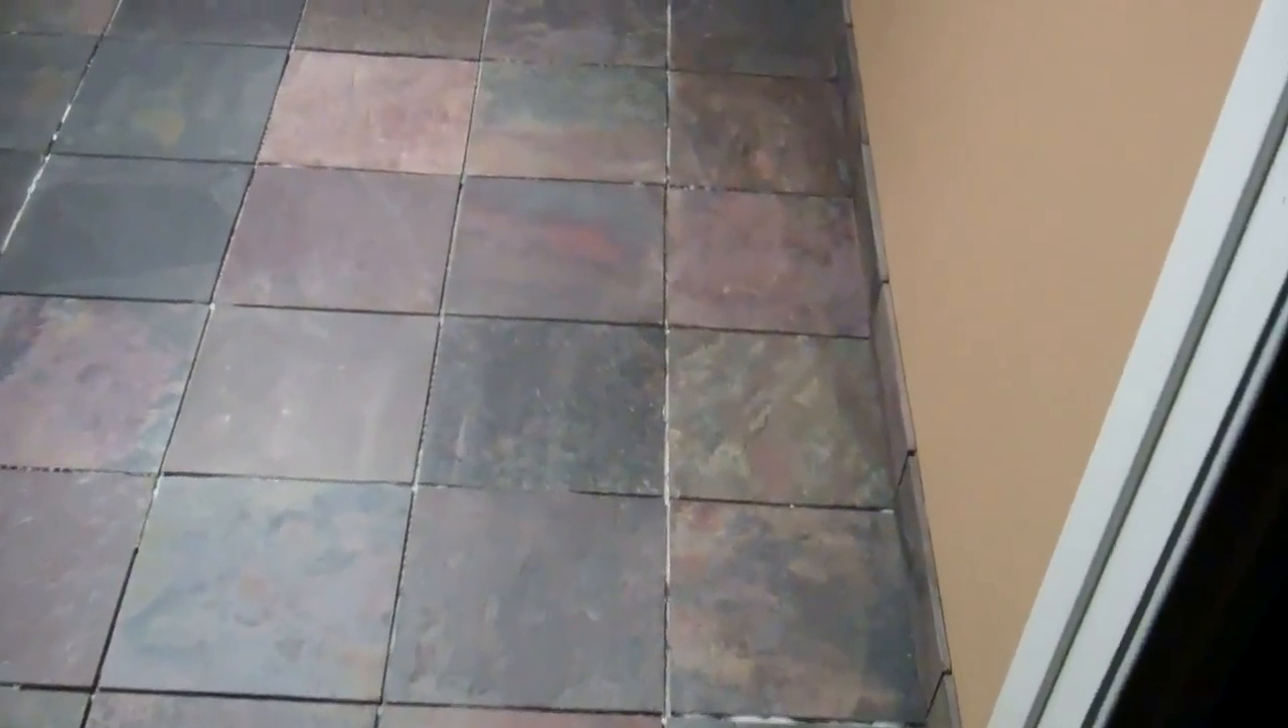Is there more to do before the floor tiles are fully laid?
No.